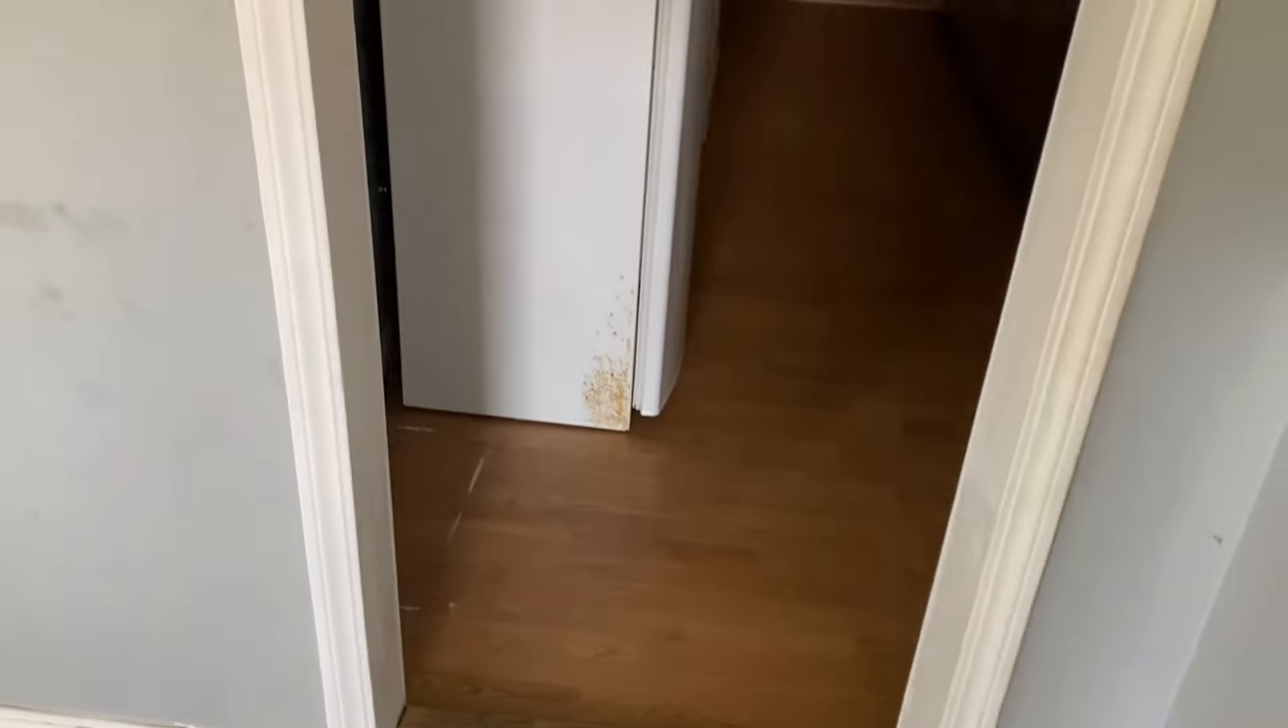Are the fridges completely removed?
No.